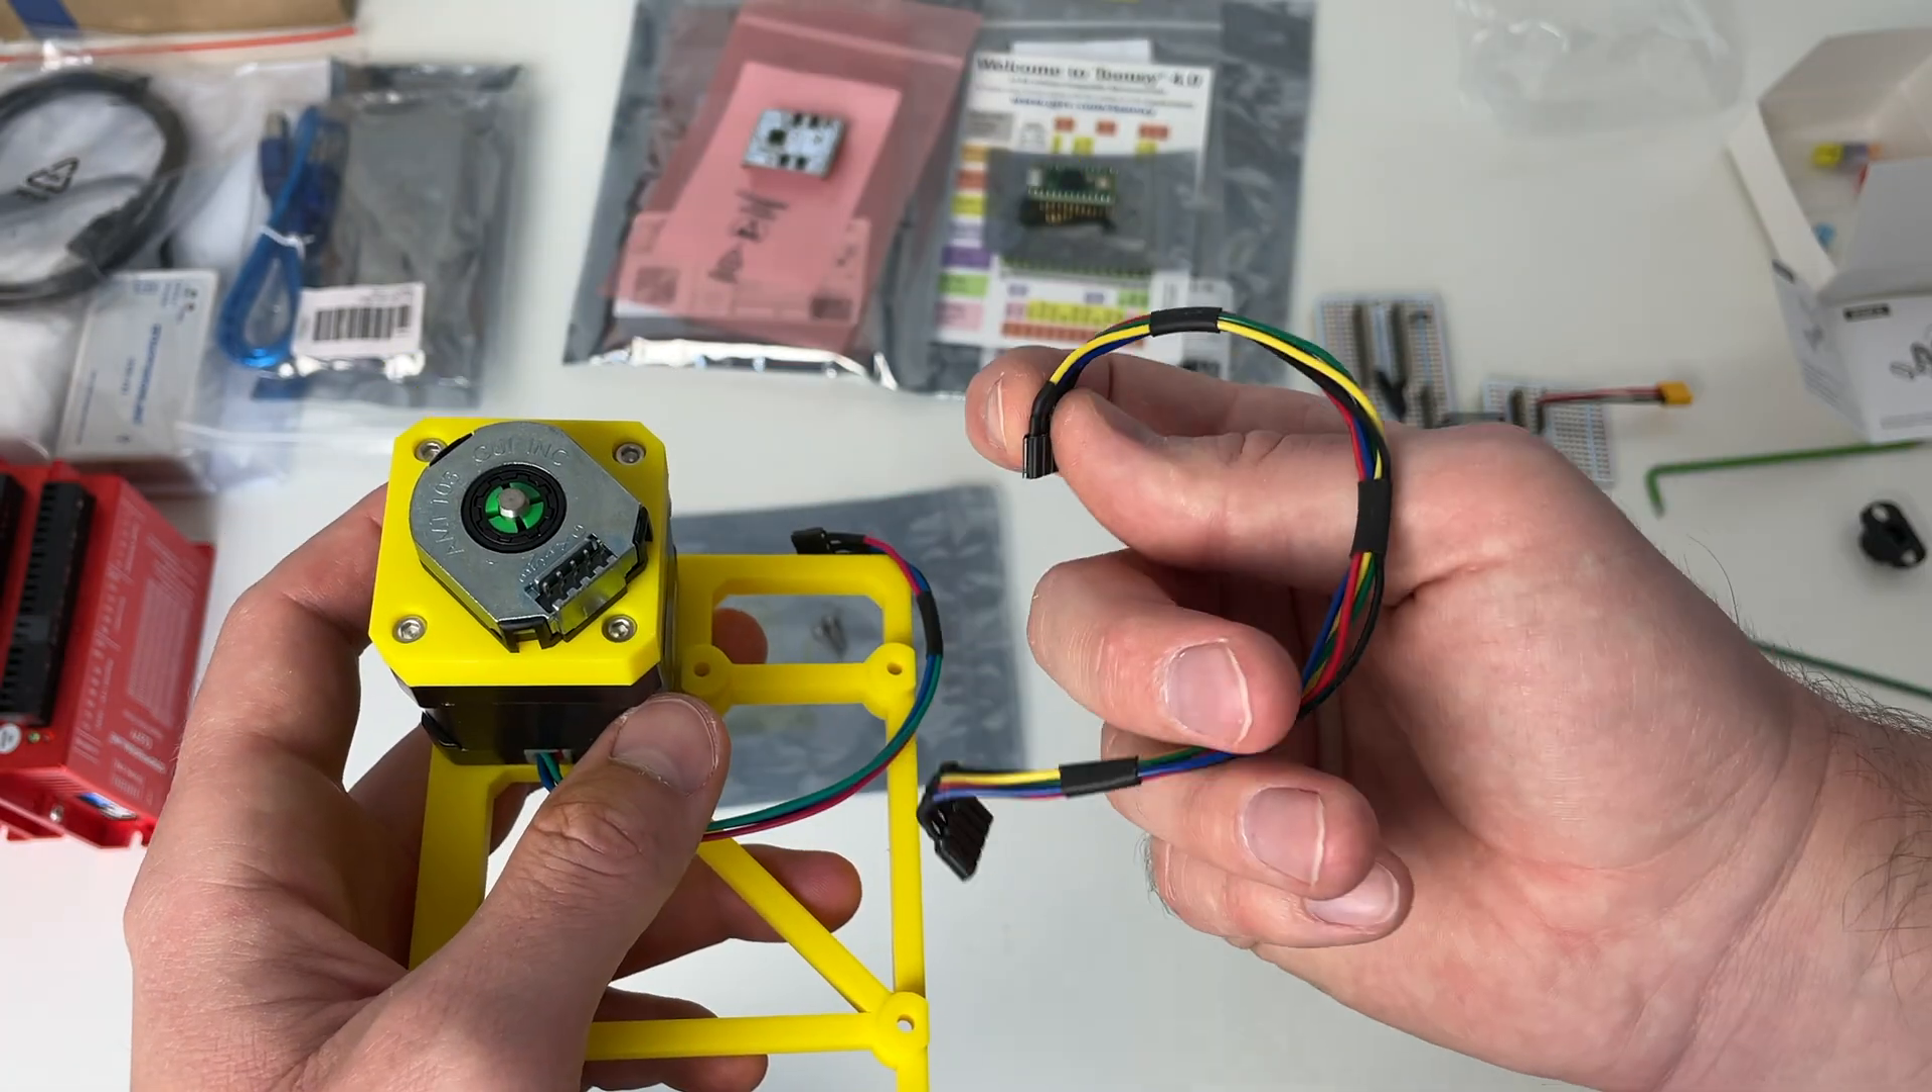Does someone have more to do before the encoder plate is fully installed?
No.